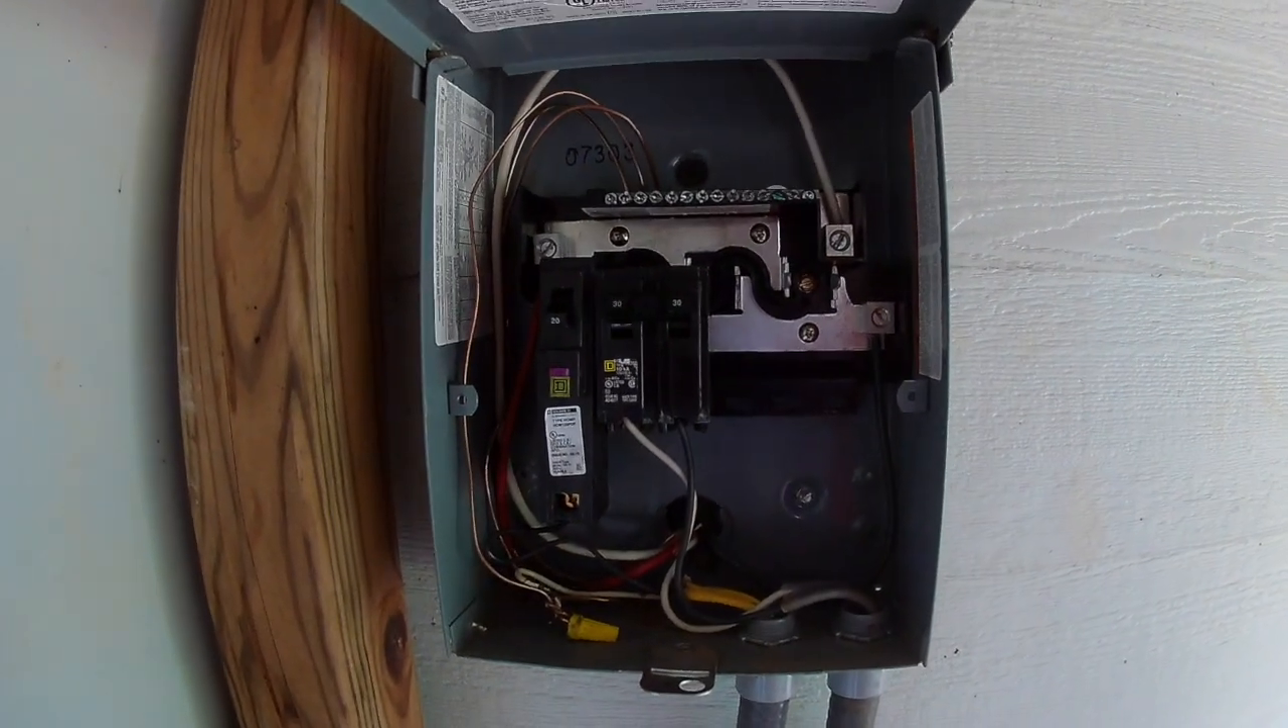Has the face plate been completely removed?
Yes.